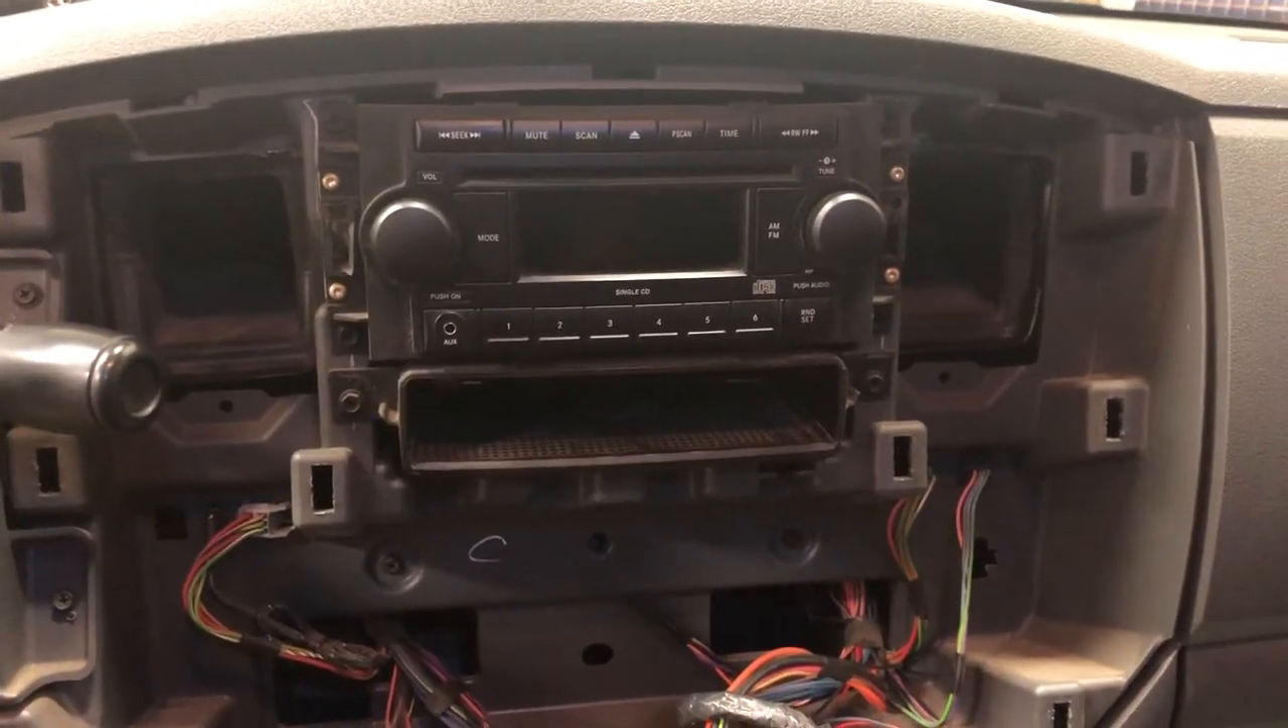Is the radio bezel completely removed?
Yes.